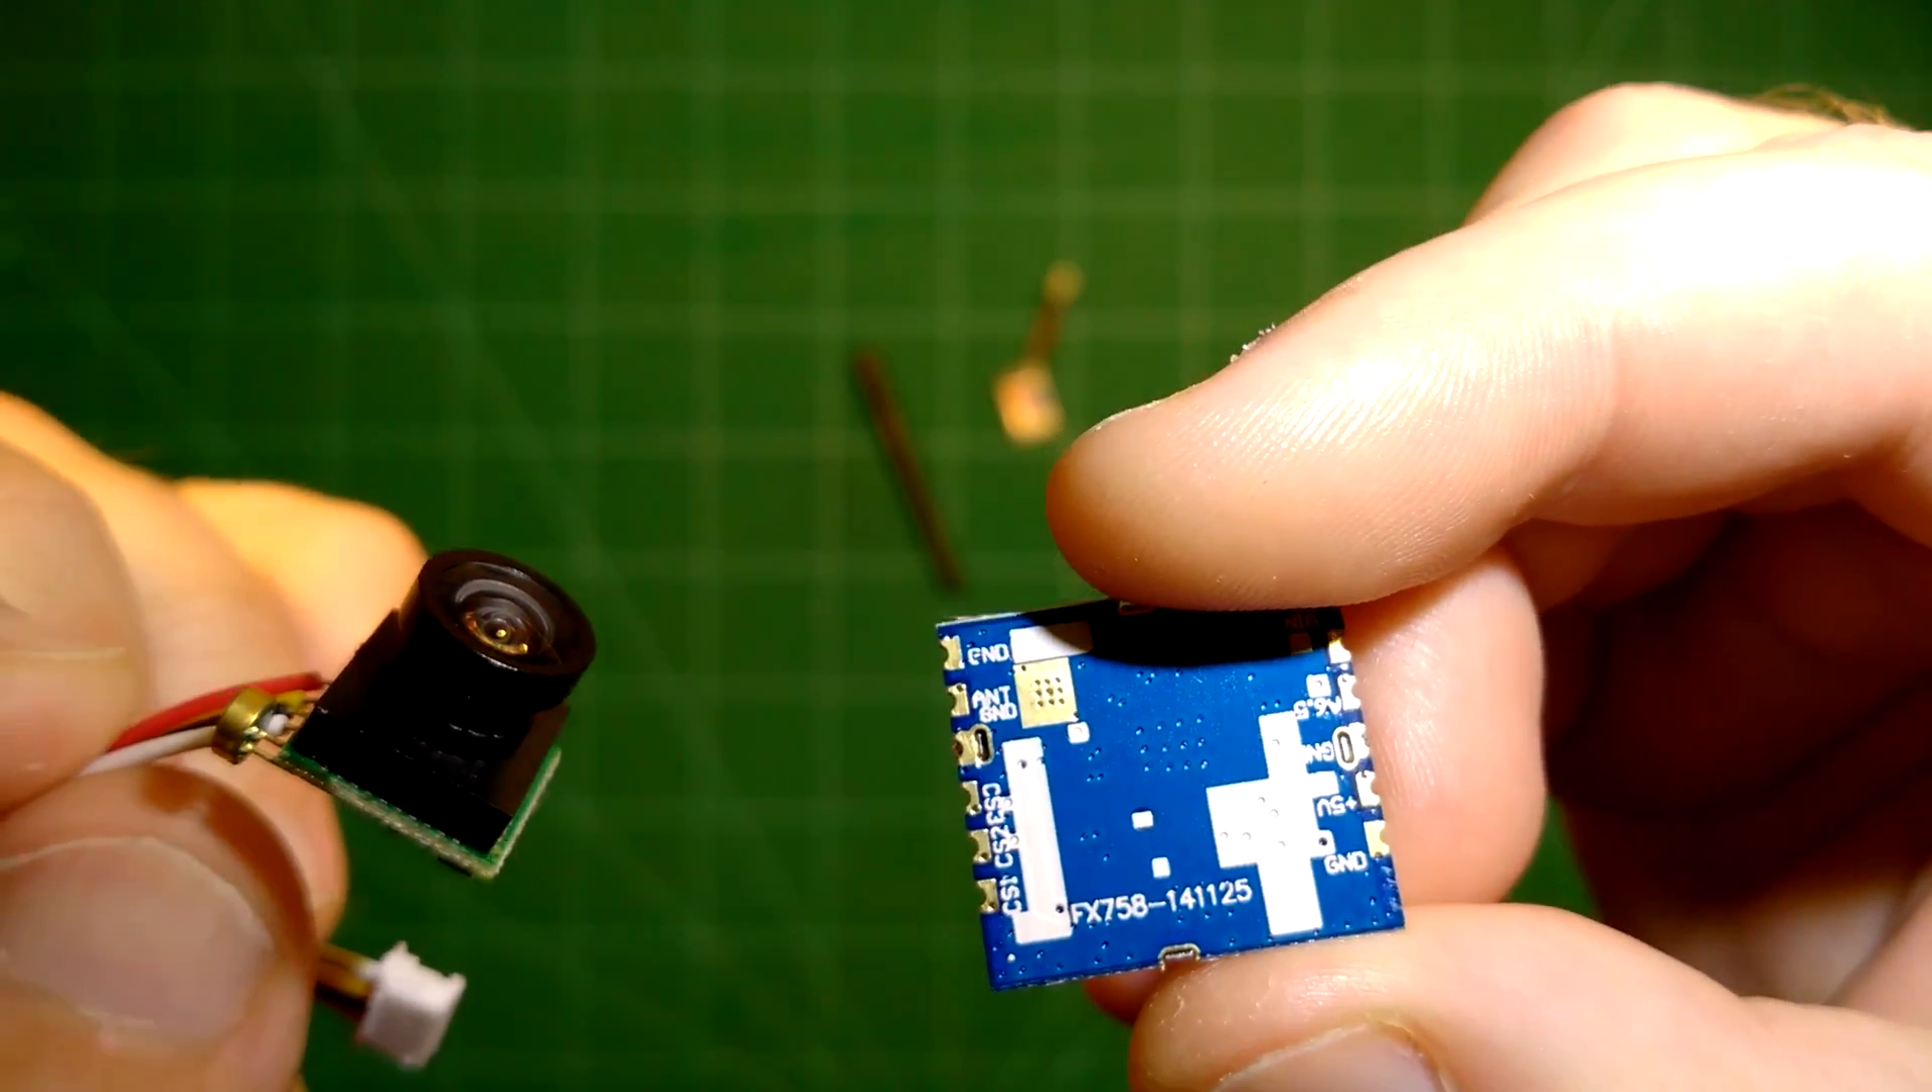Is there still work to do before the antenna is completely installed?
Yes.